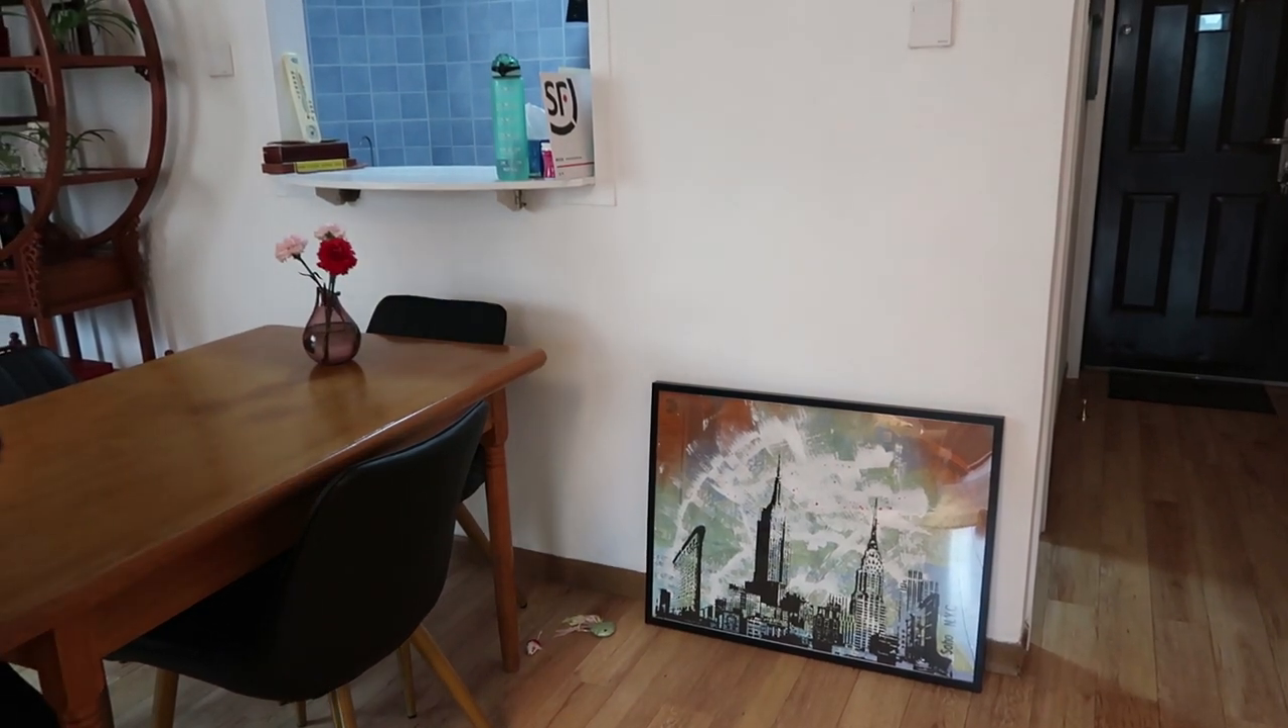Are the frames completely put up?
No.